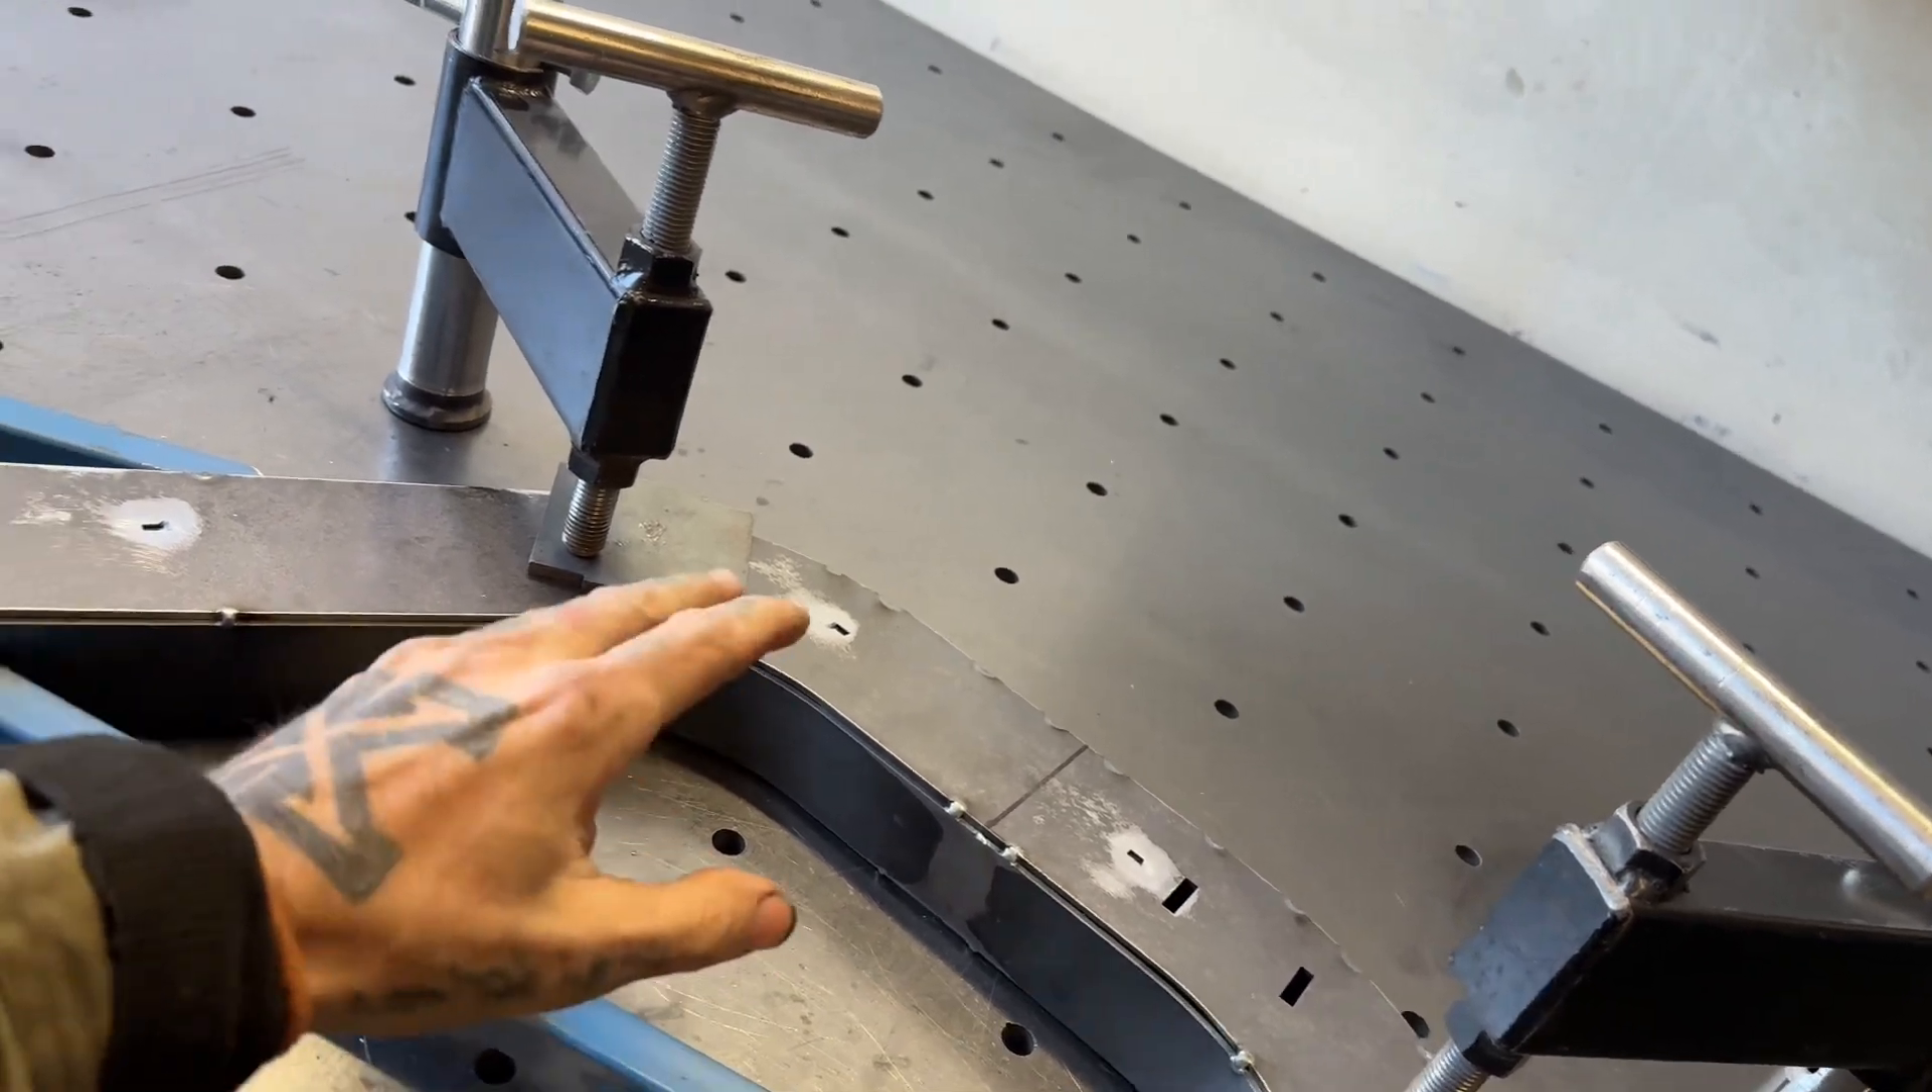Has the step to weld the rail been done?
No.